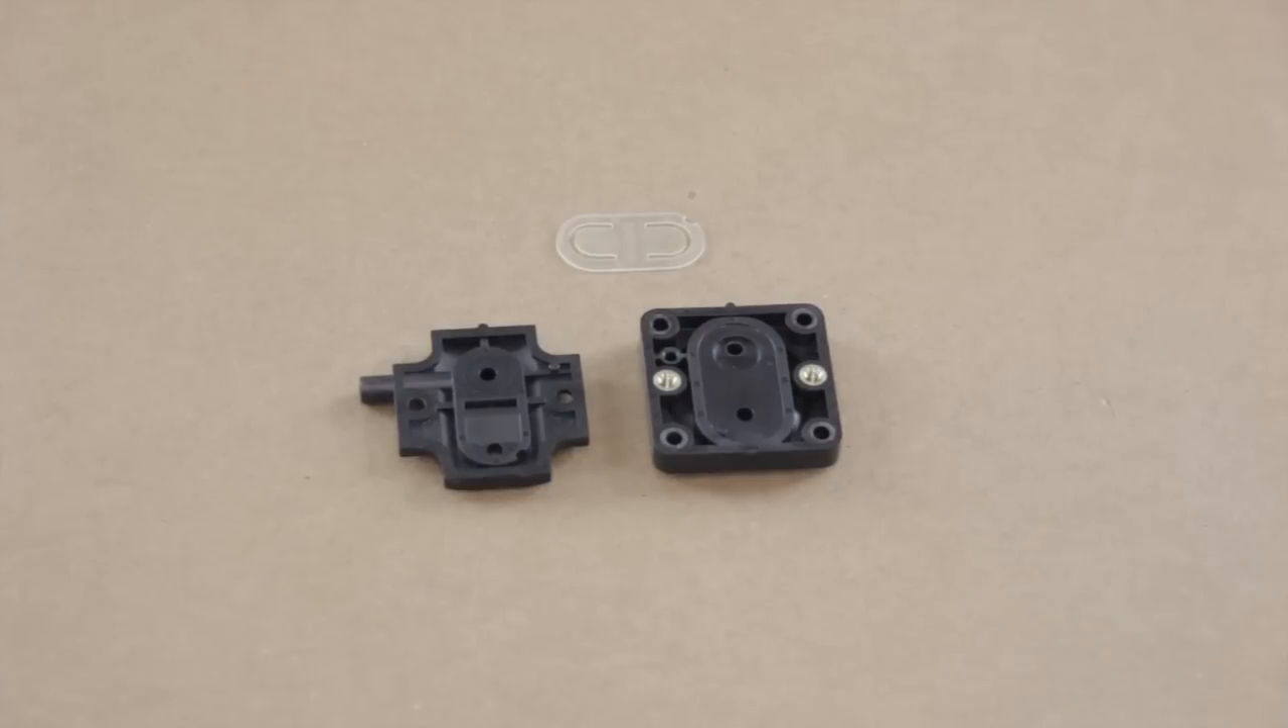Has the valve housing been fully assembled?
No.